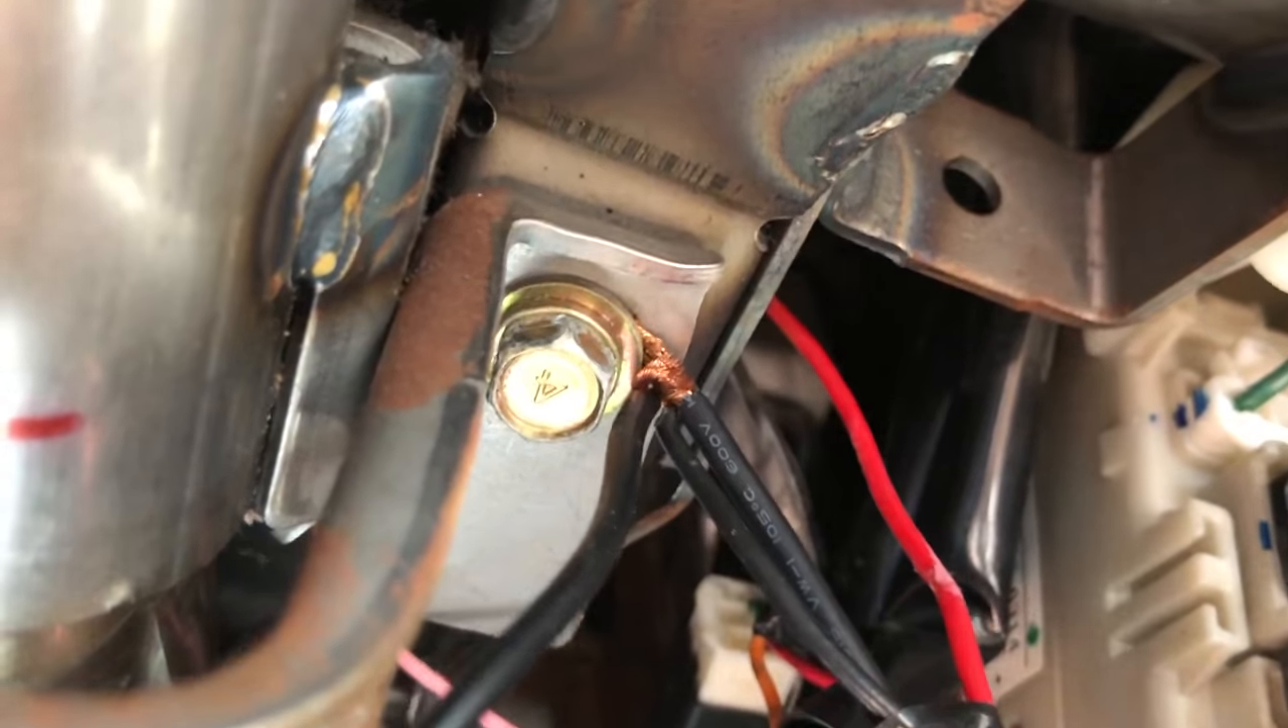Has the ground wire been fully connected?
Yes.